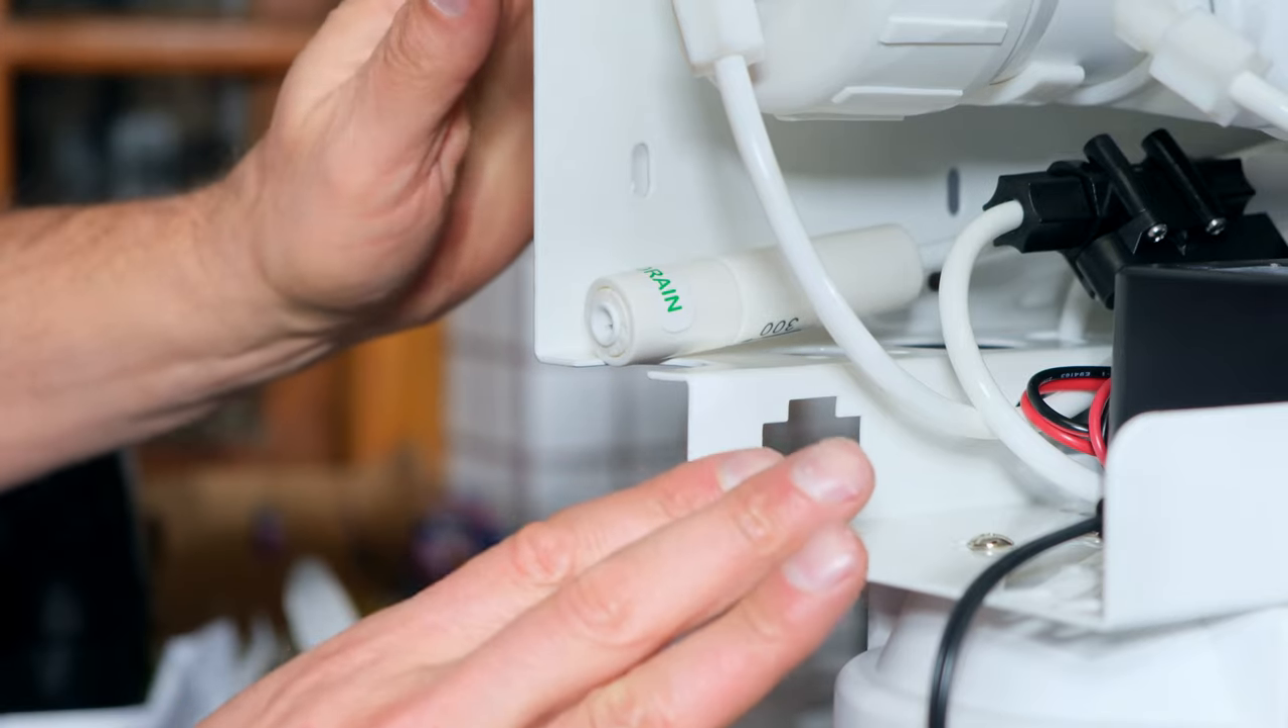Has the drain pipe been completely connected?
No.